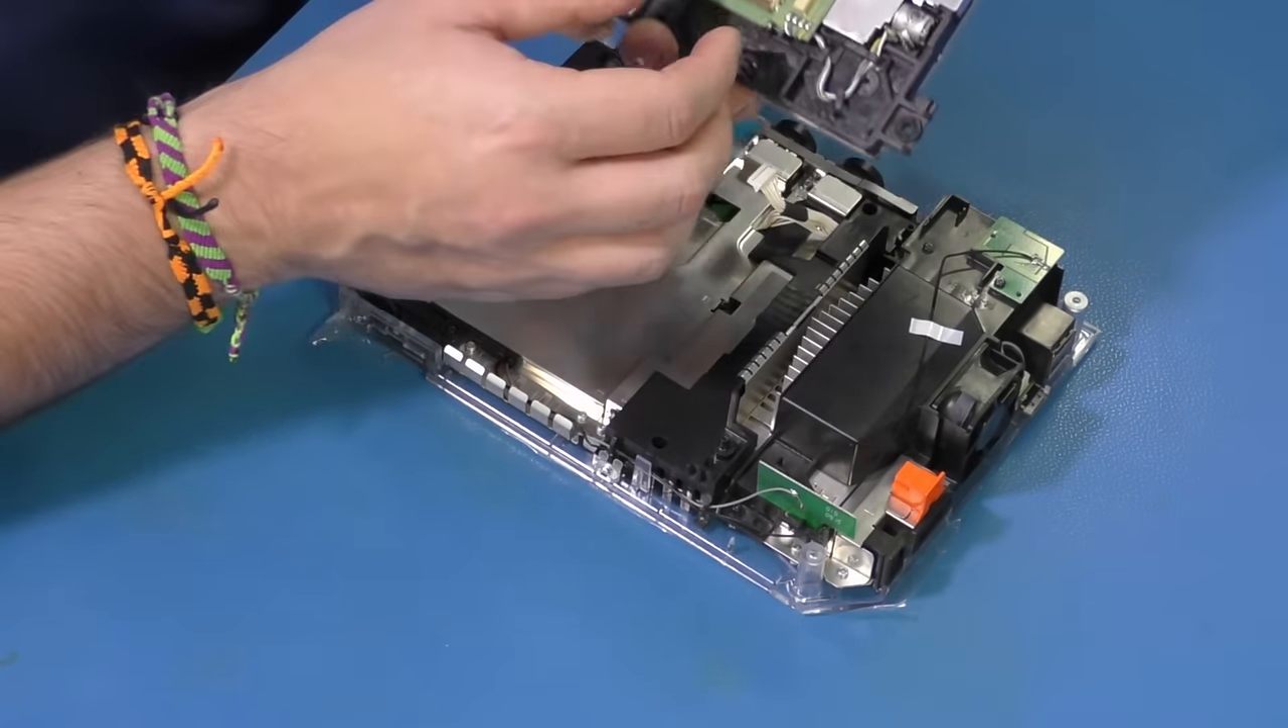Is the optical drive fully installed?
No.